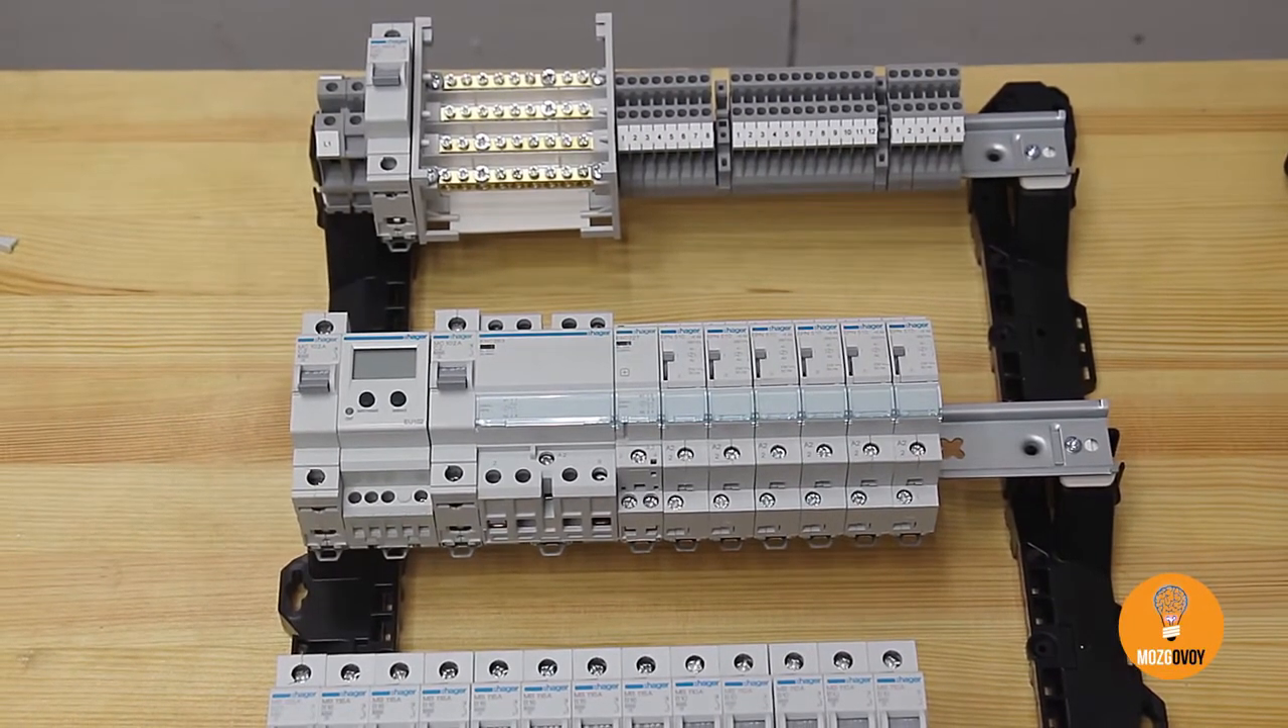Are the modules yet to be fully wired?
Yes.